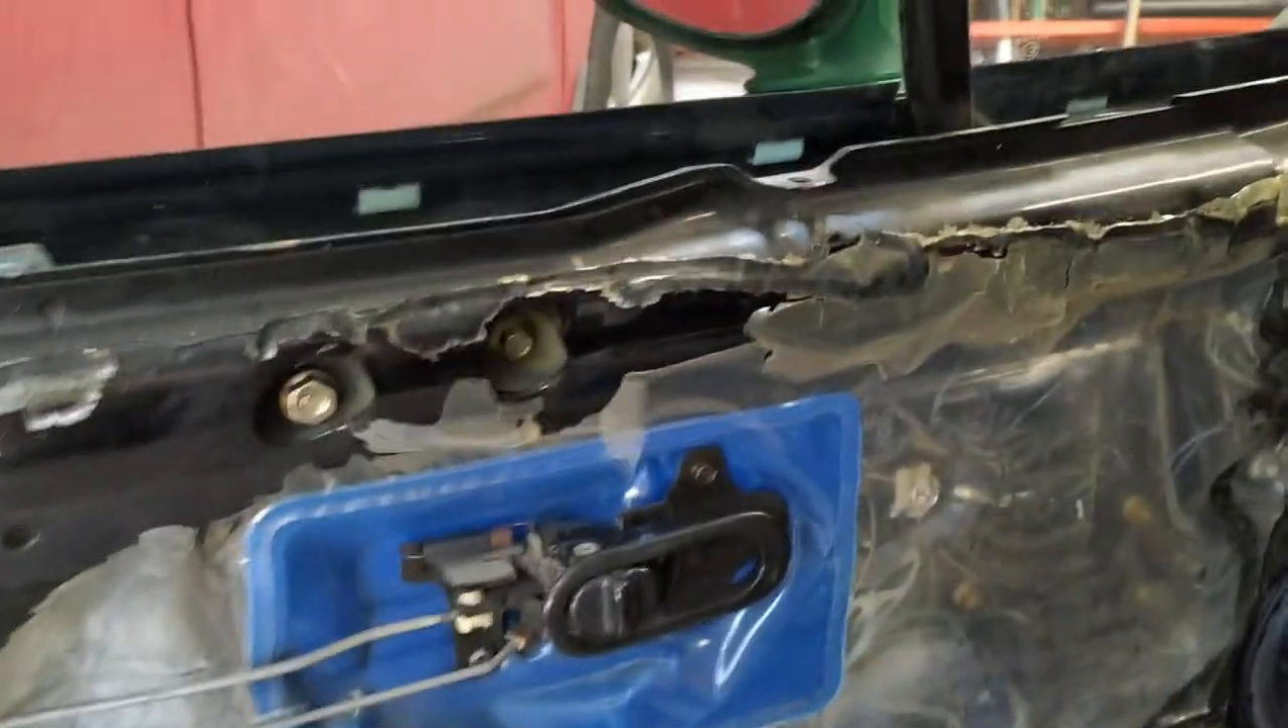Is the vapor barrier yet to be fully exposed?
No.